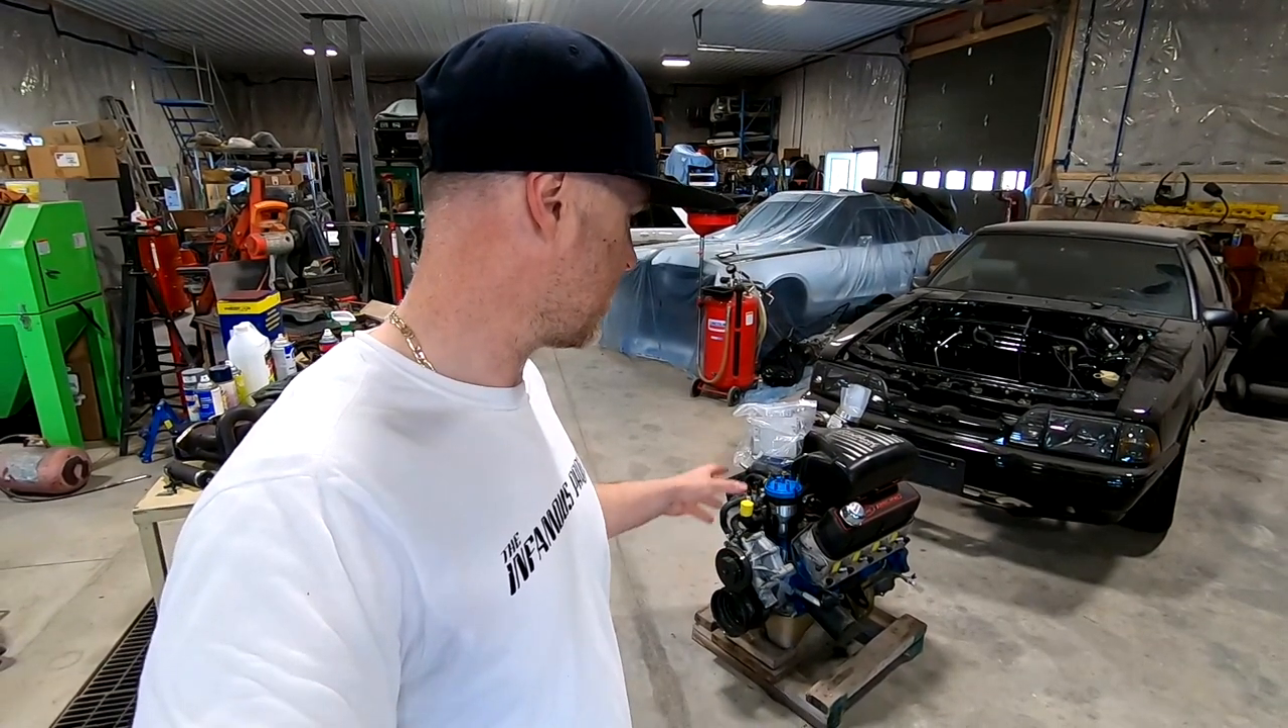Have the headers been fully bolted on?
No.